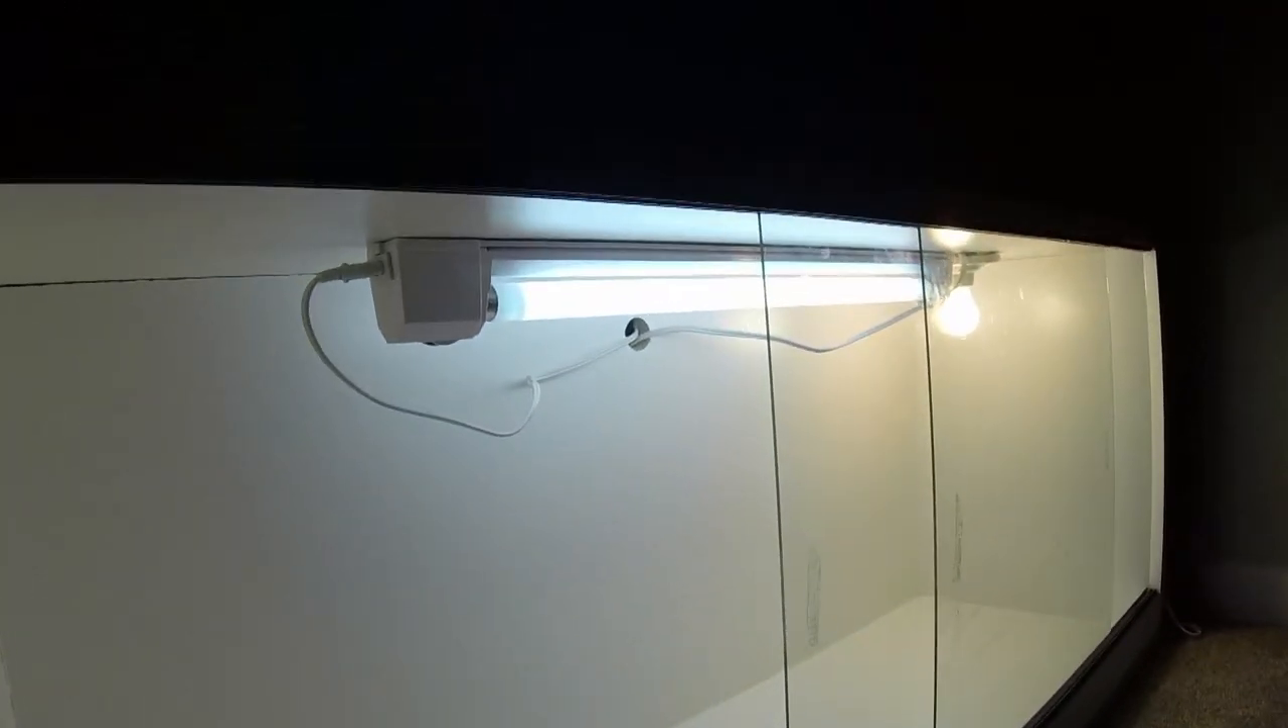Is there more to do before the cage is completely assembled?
No.